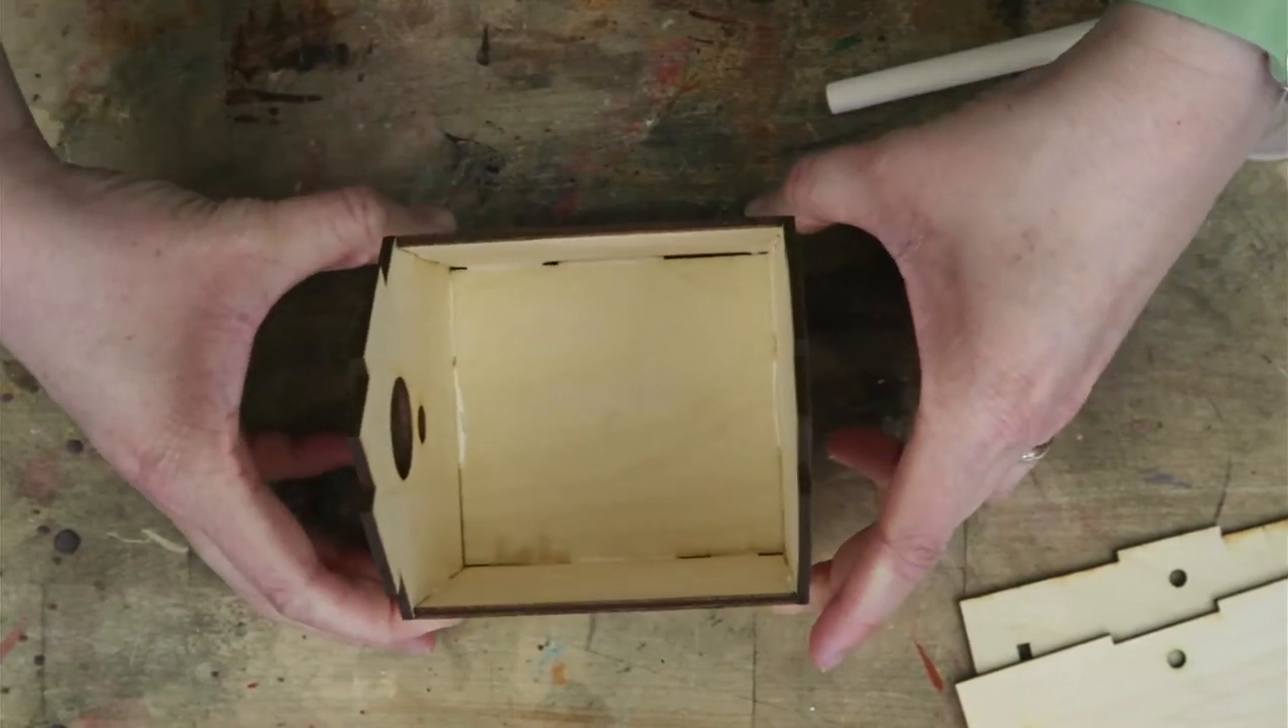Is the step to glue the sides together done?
Yes.